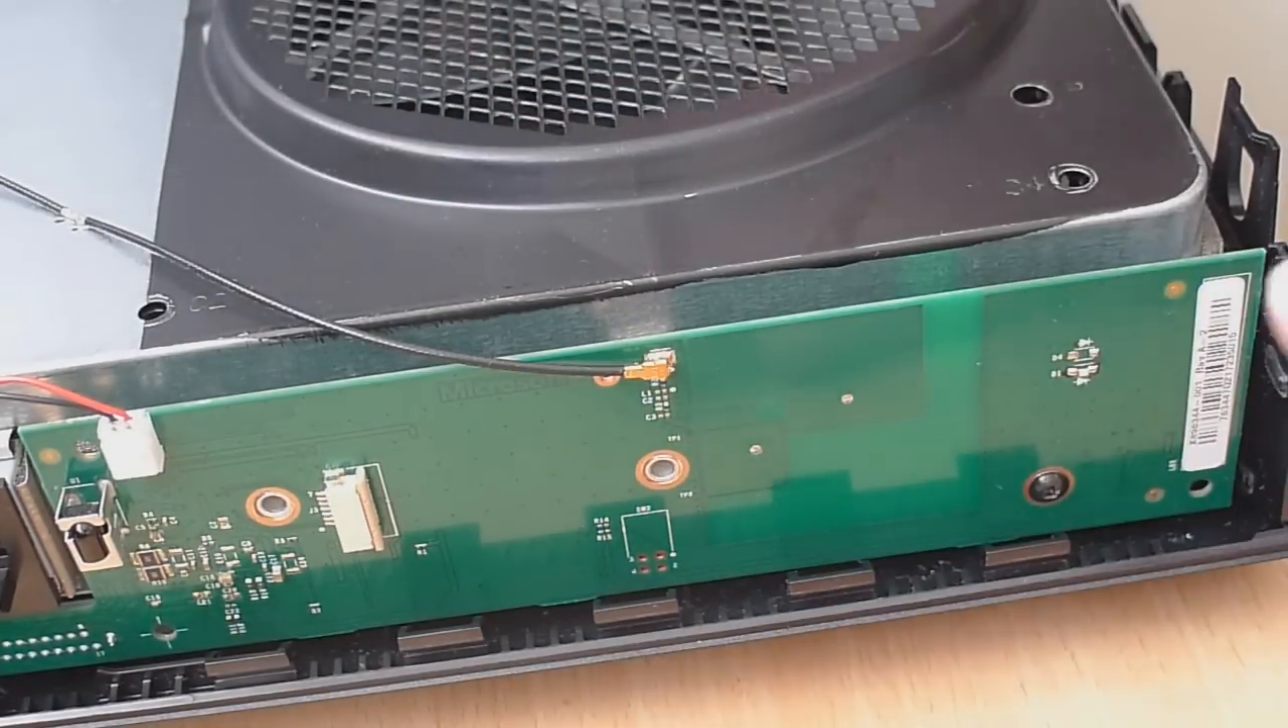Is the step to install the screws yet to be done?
Yes.